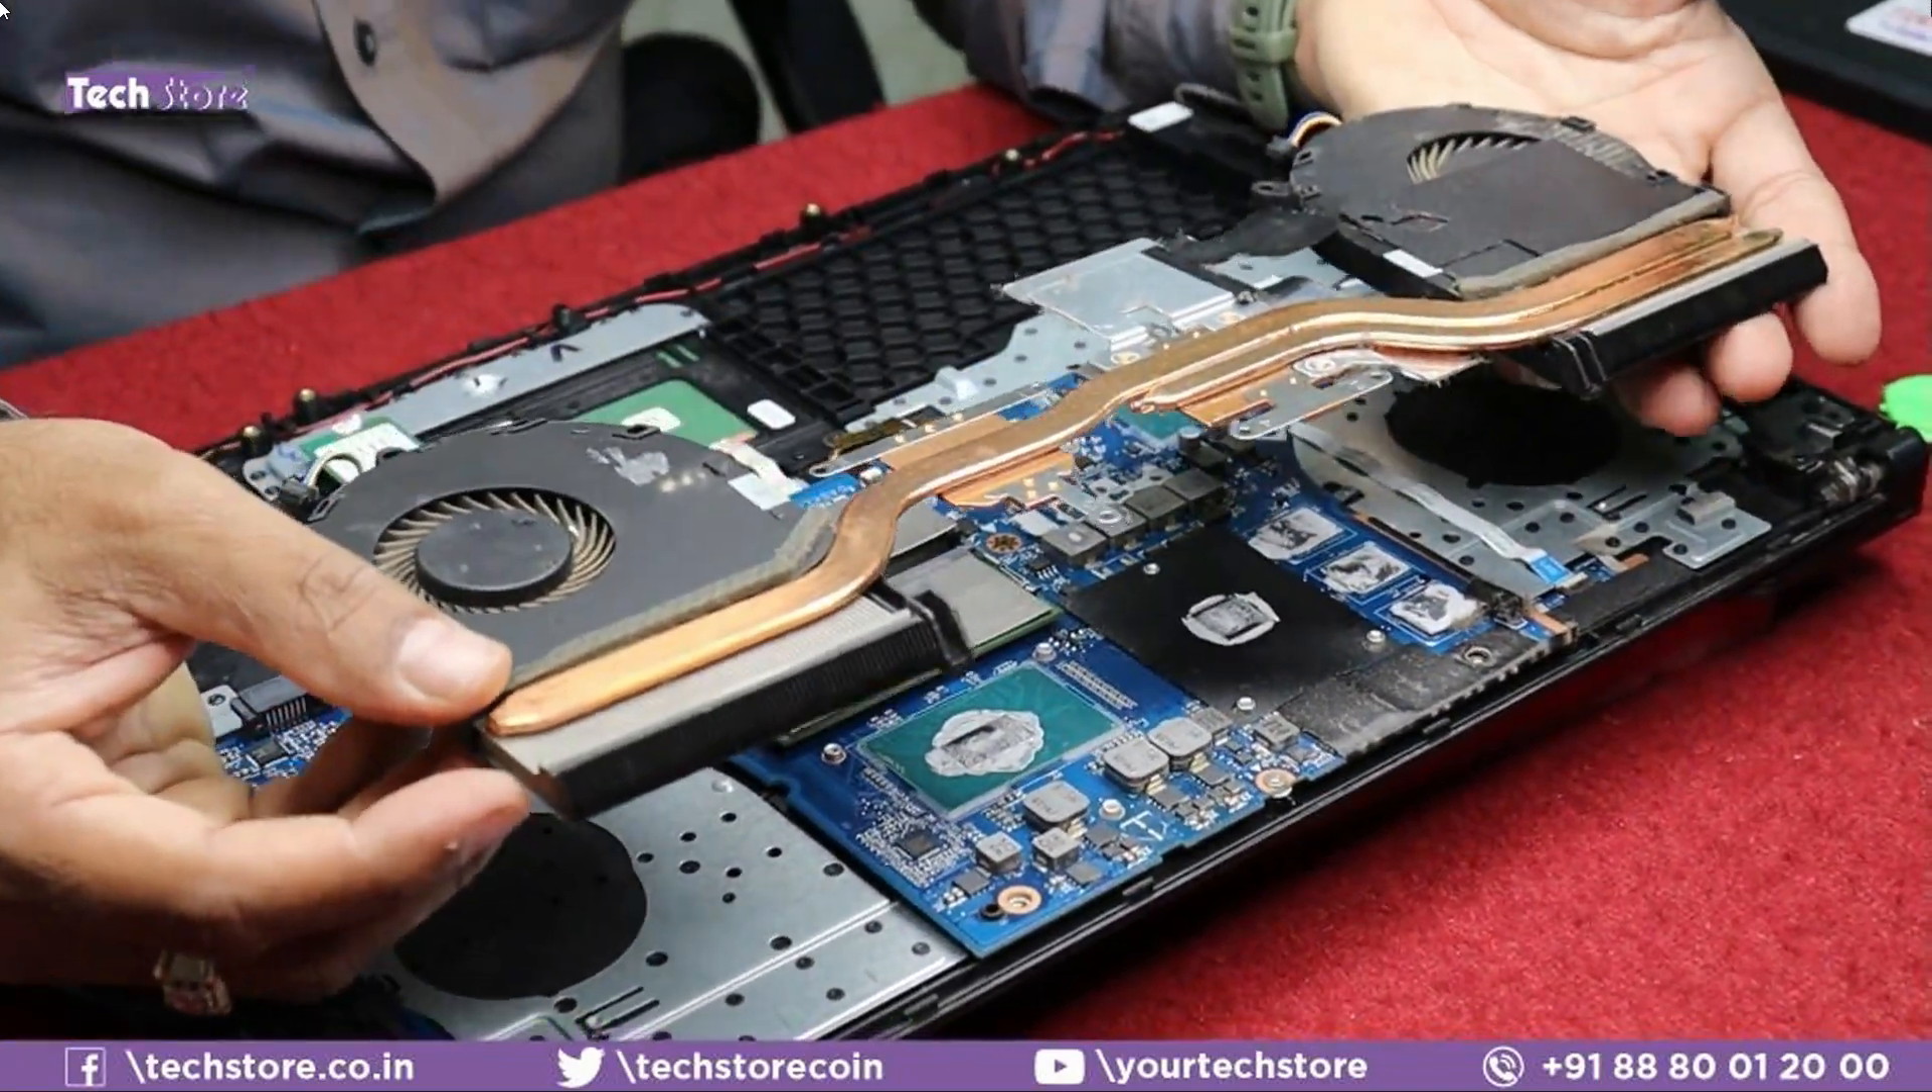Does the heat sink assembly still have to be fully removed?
No.